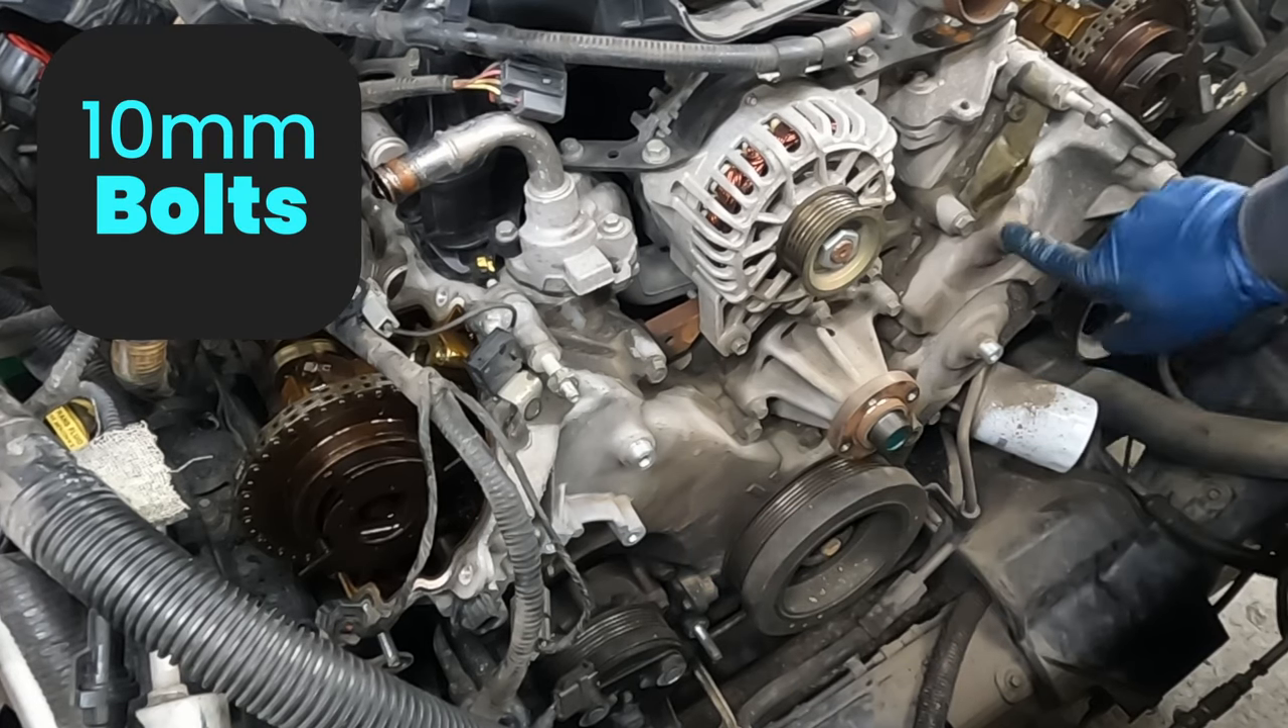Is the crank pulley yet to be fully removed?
Yes.